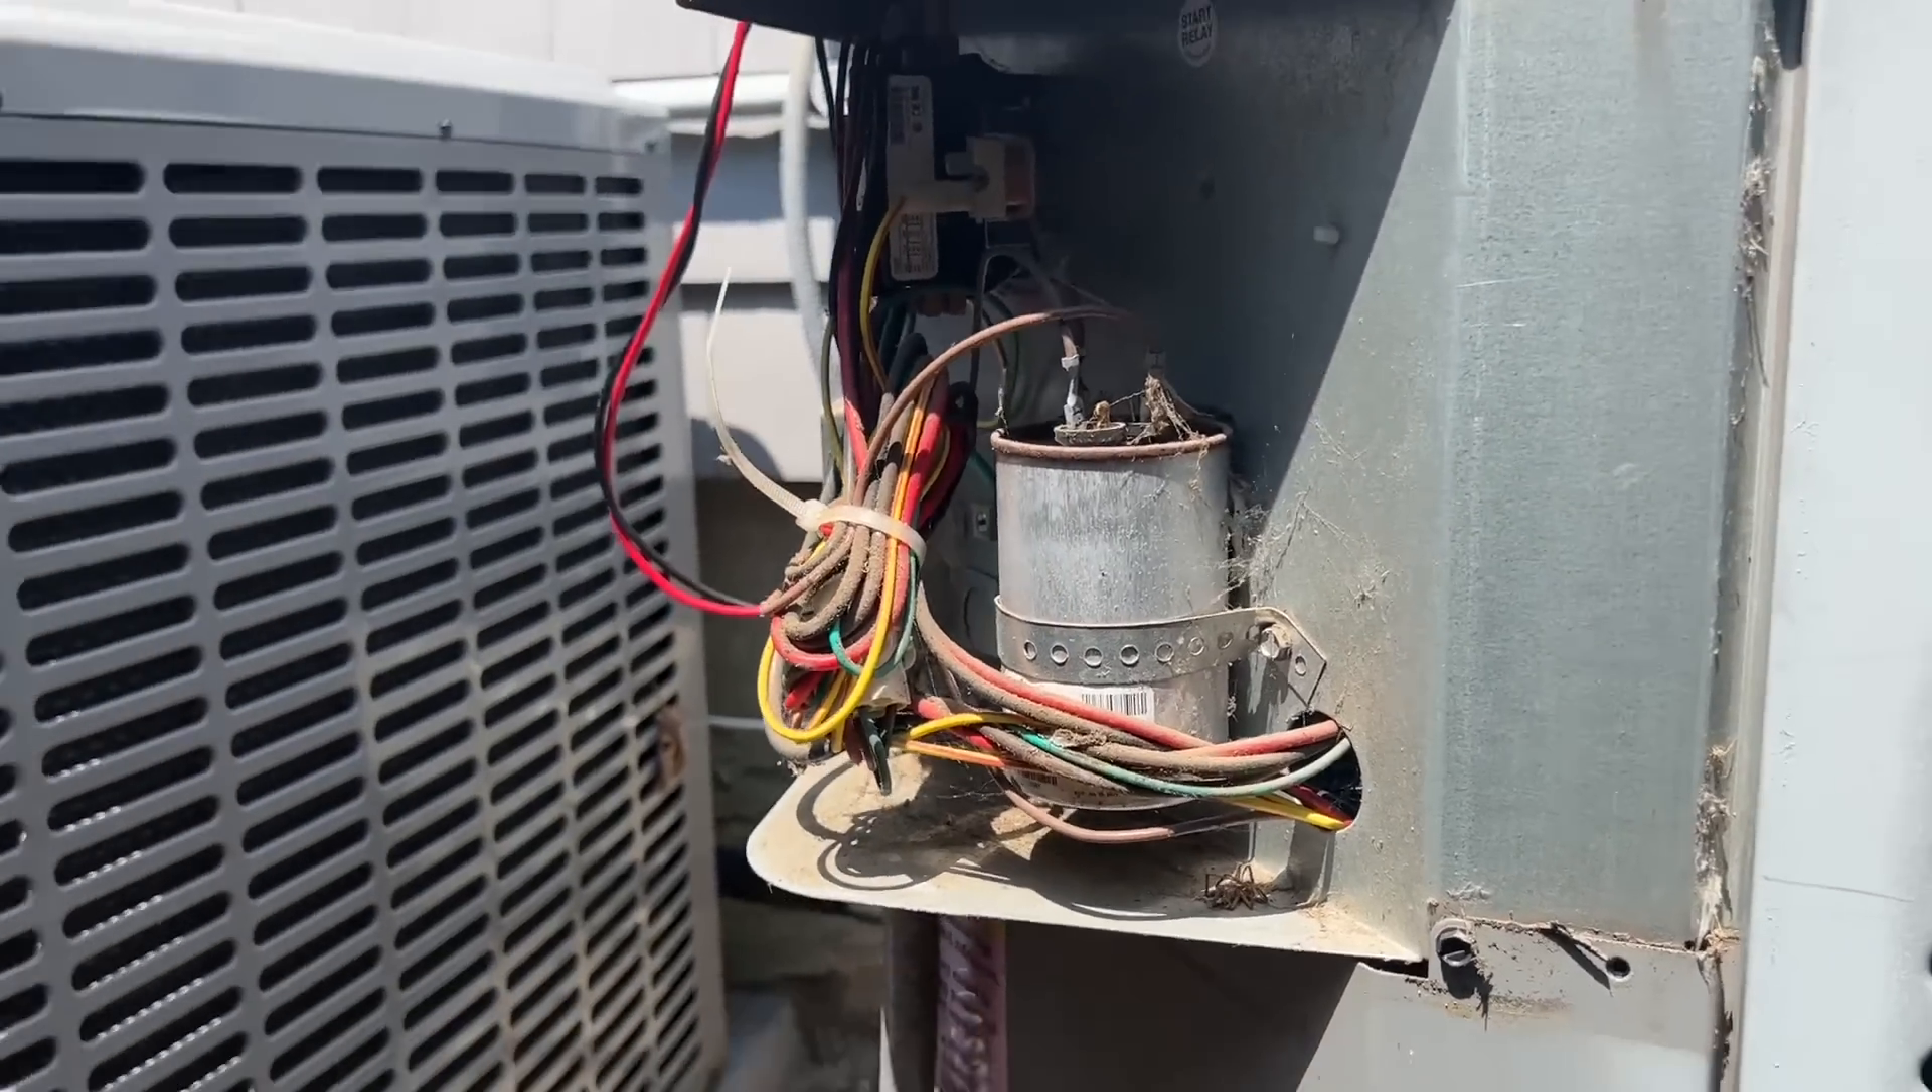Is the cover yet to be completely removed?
No.